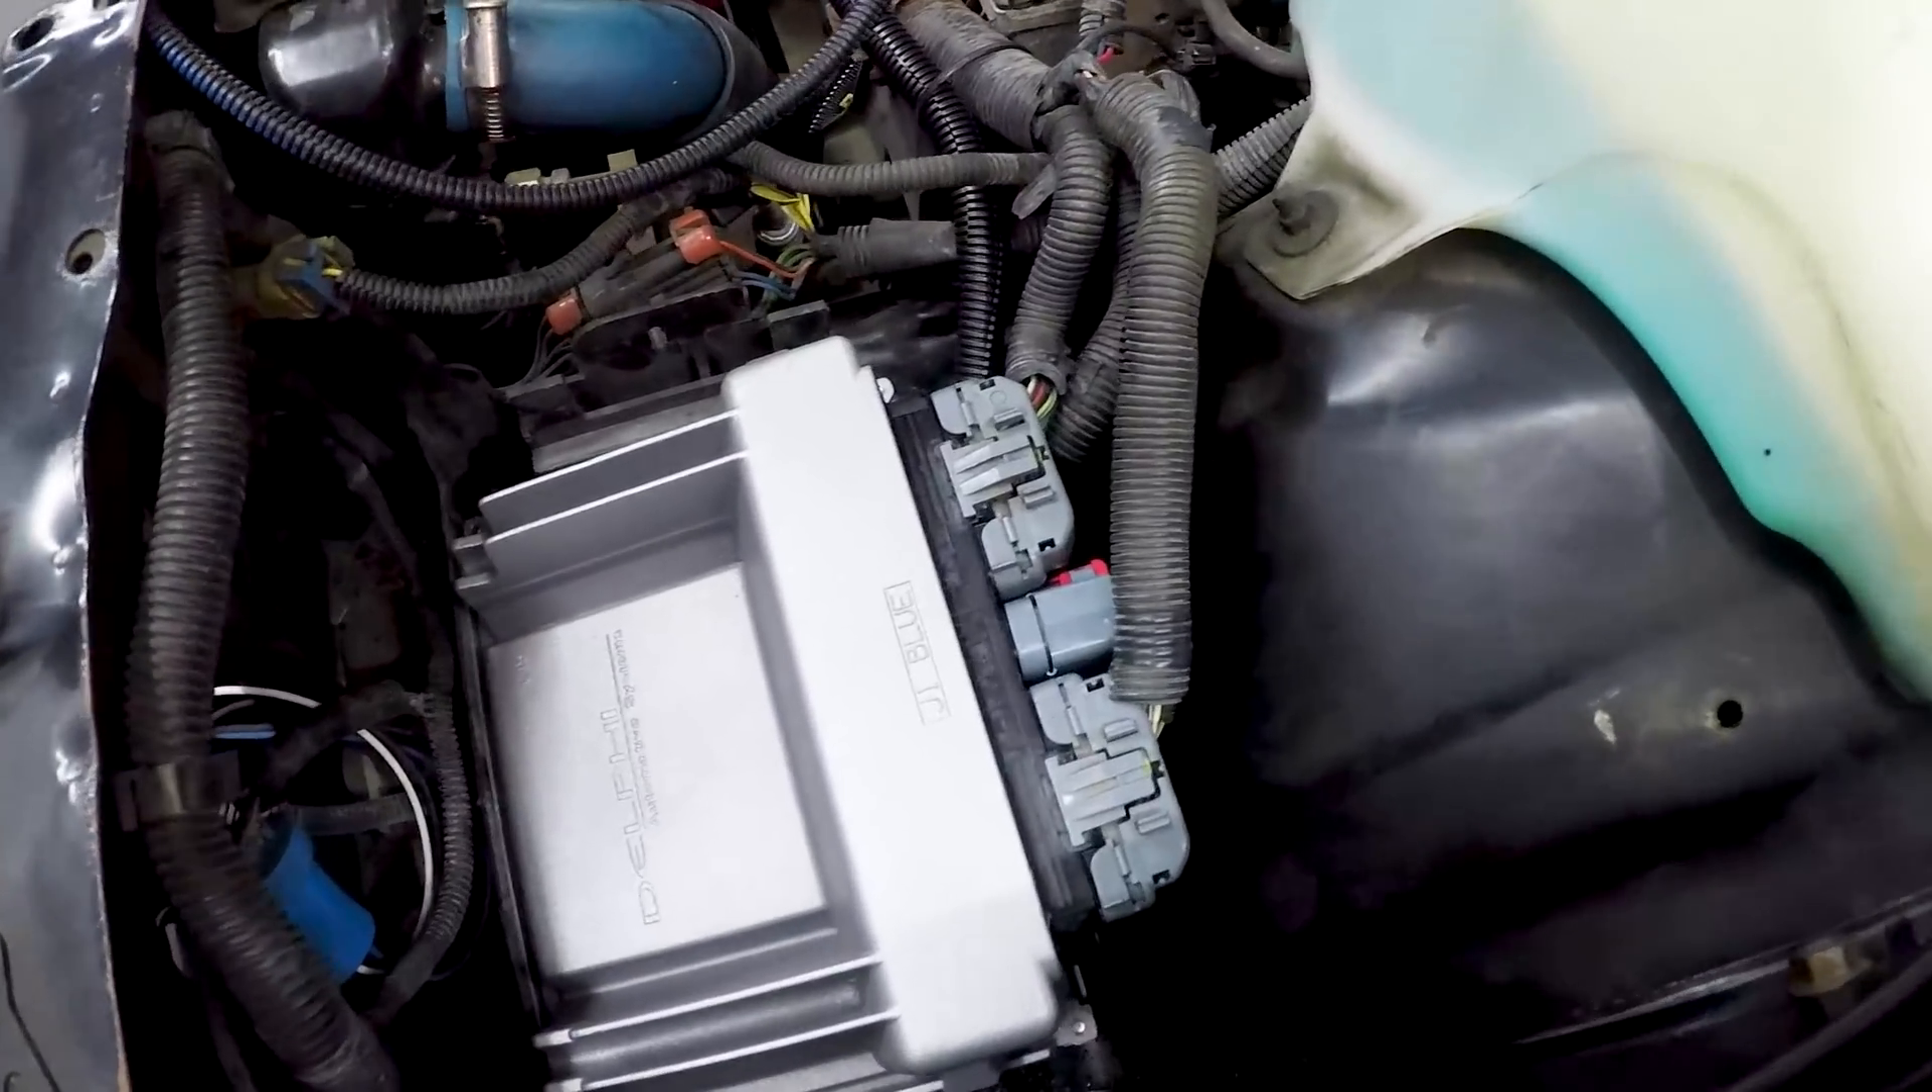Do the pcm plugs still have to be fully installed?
No.